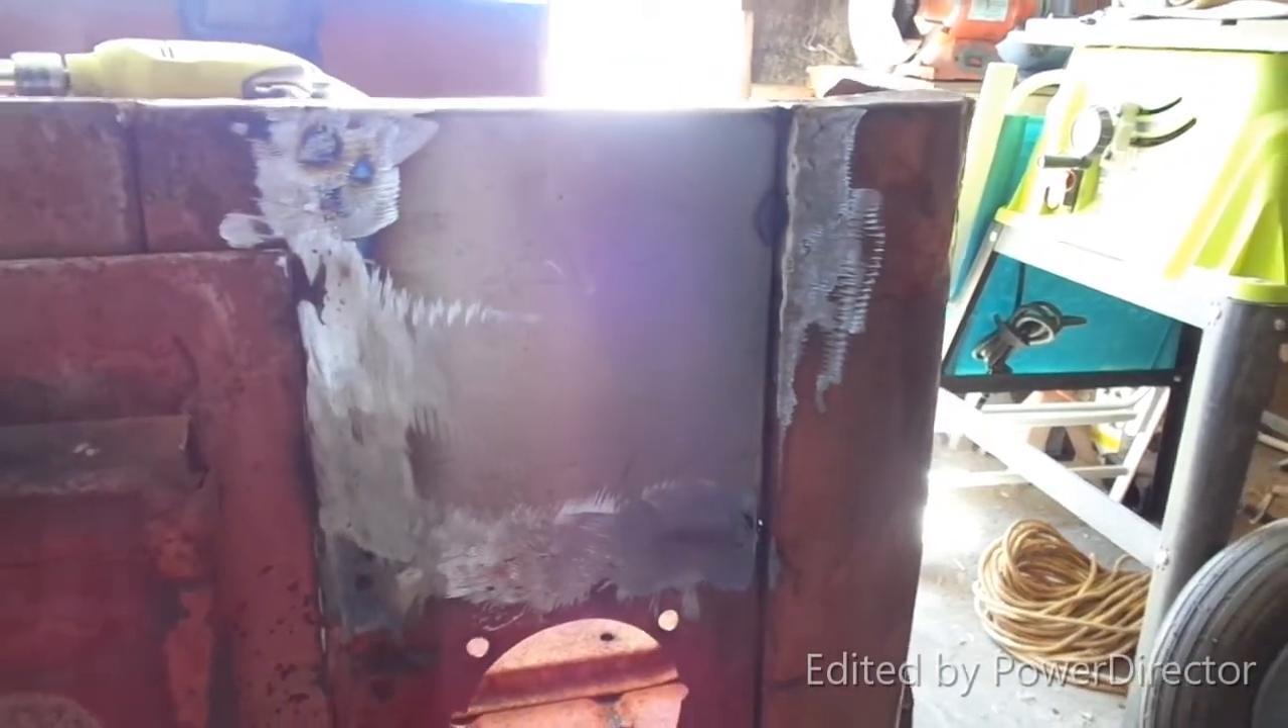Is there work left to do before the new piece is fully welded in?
No.